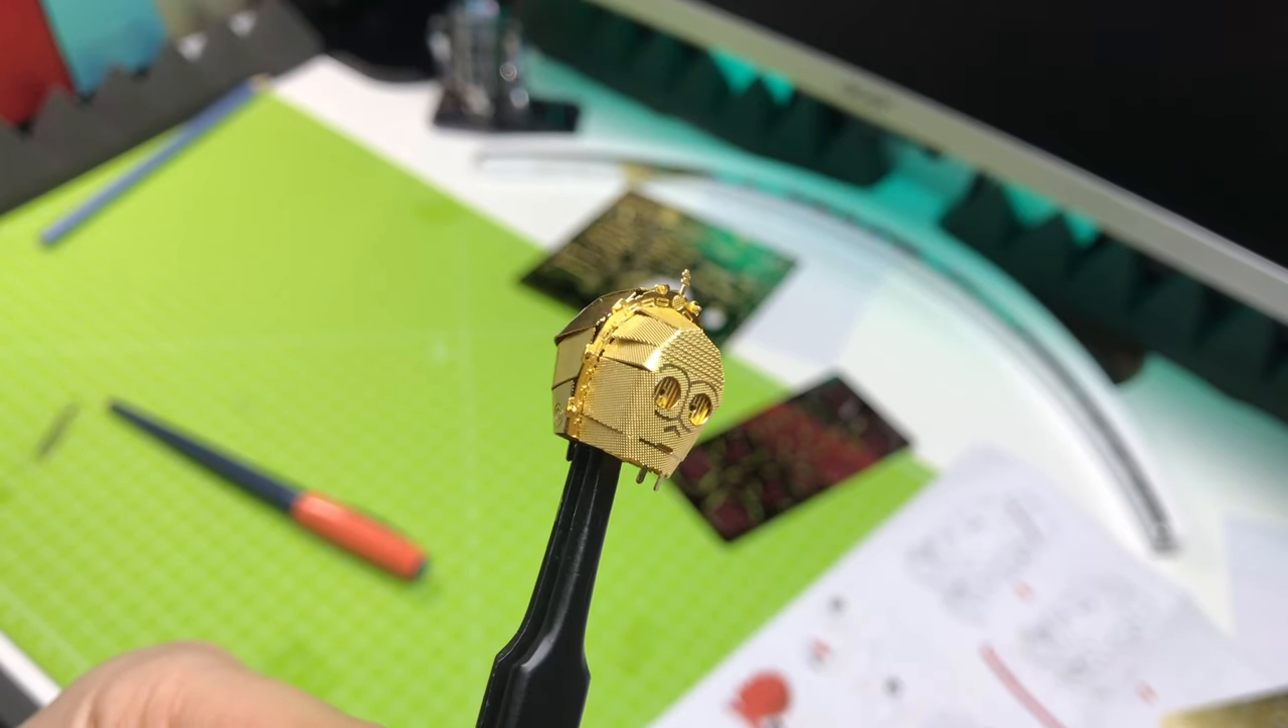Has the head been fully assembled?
Yes.